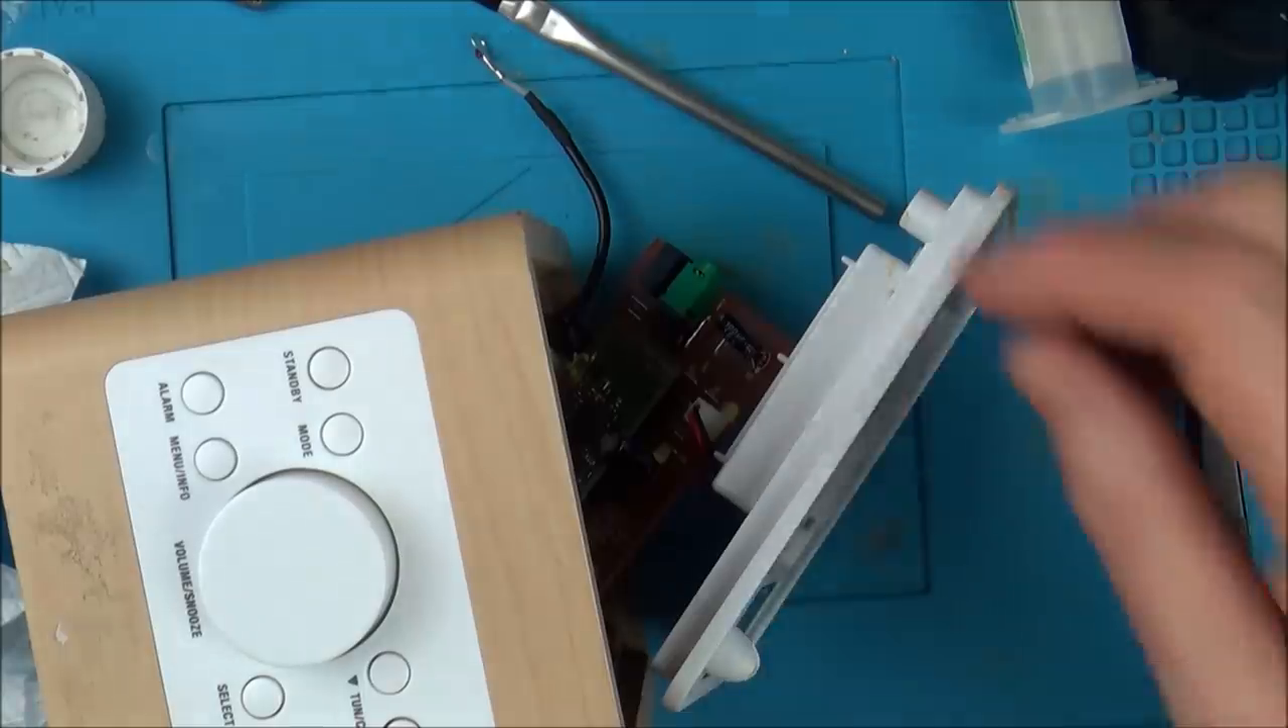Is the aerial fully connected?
No.